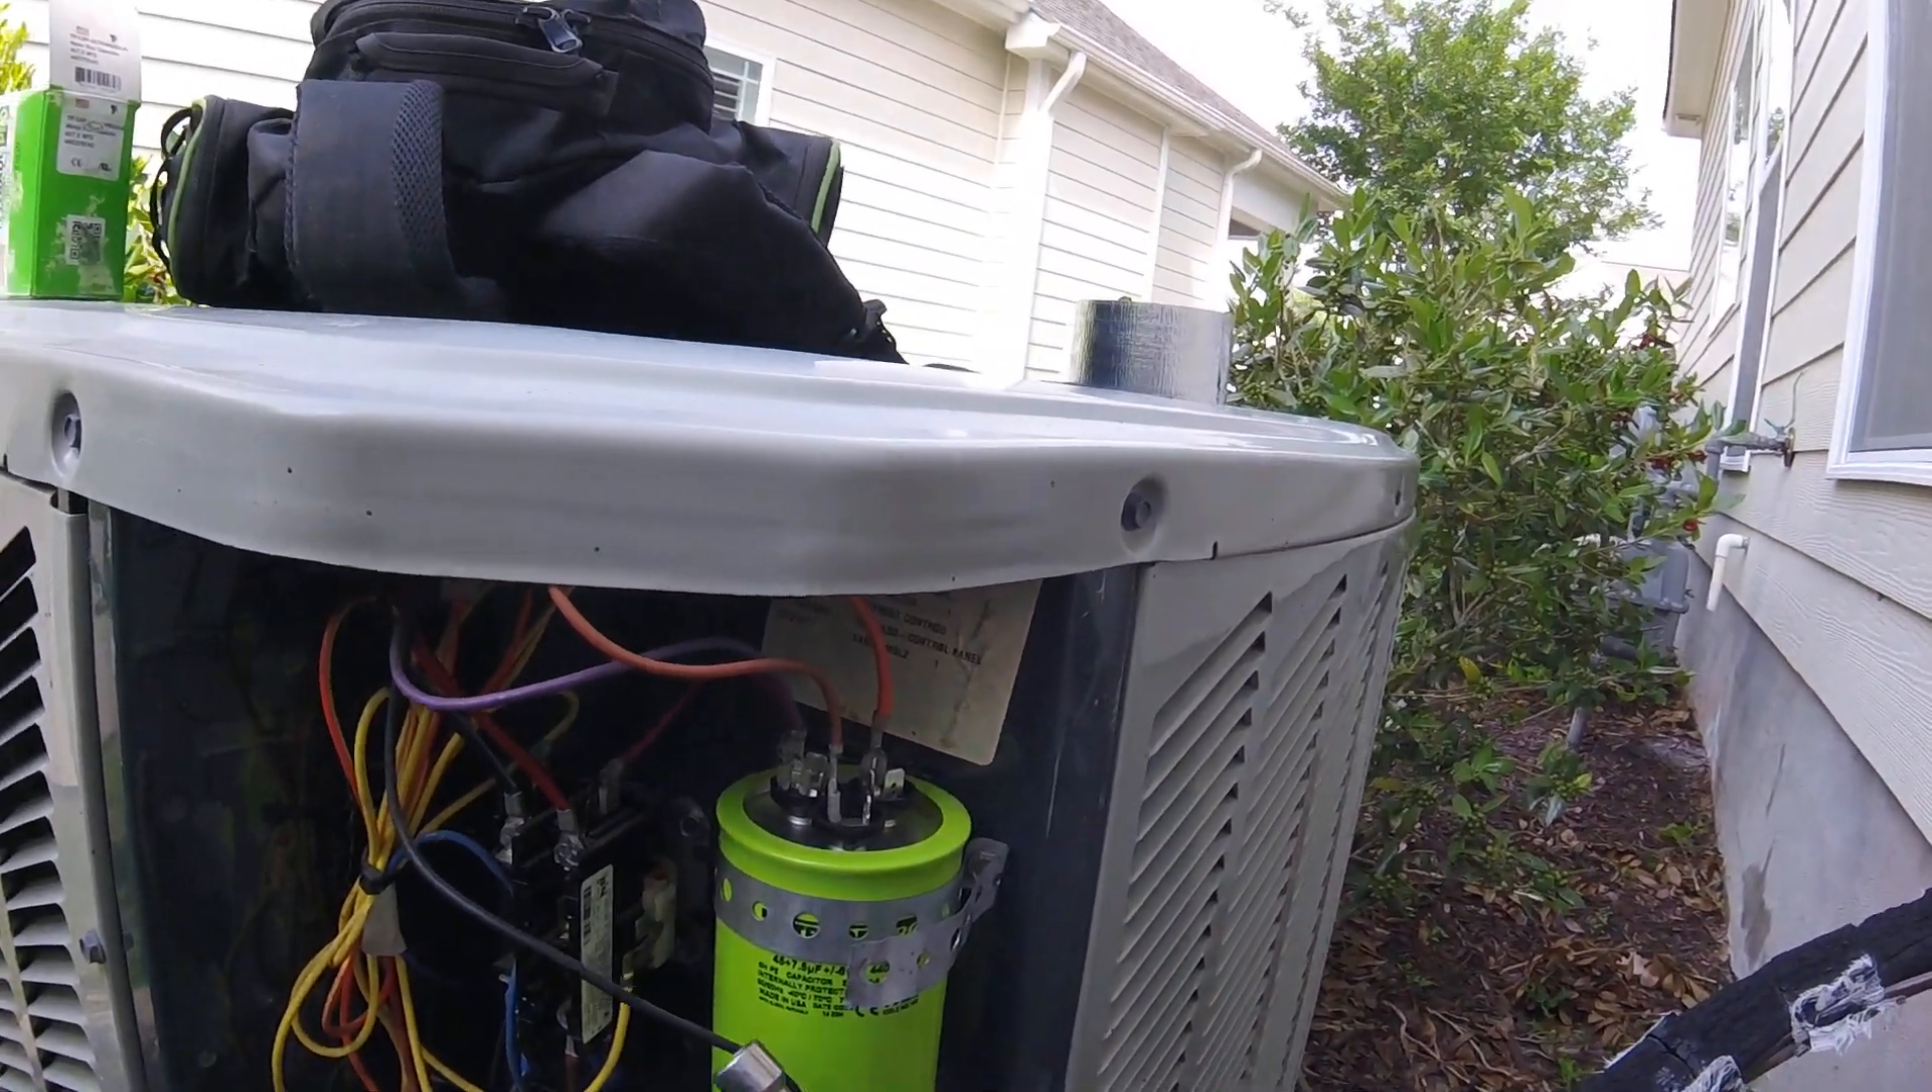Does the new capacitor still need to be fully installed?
No.